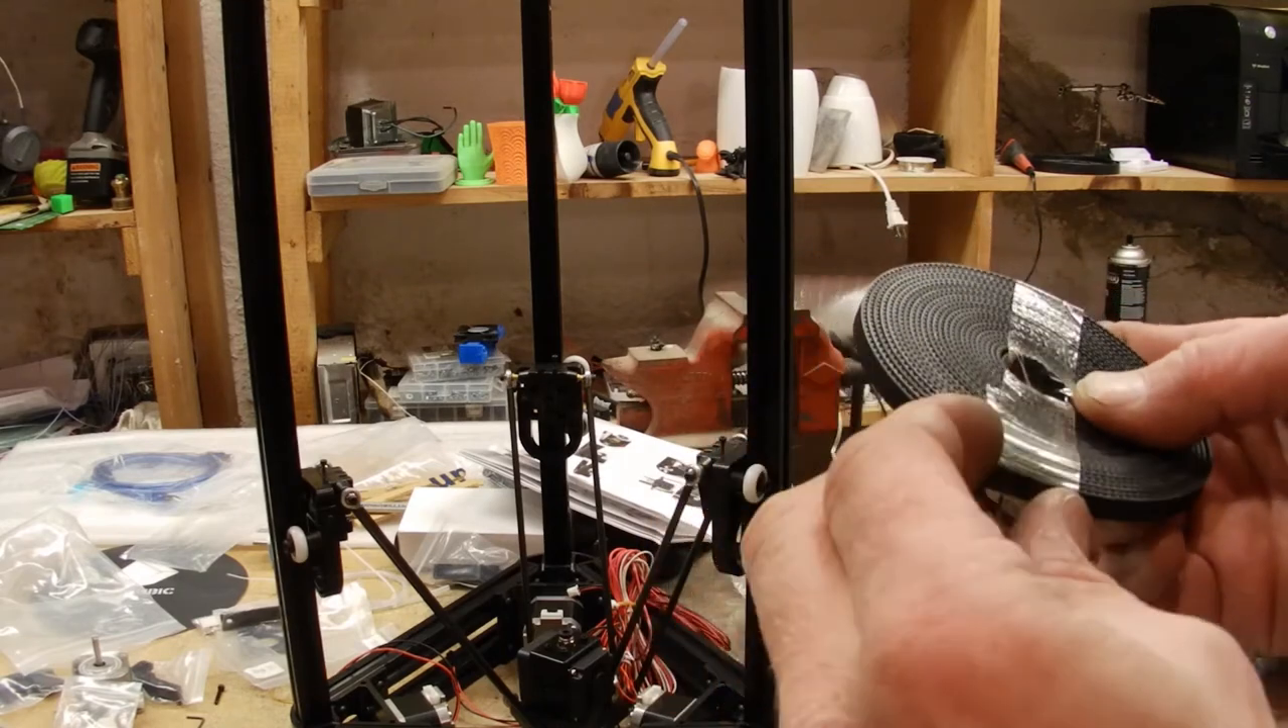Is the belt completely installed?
No.